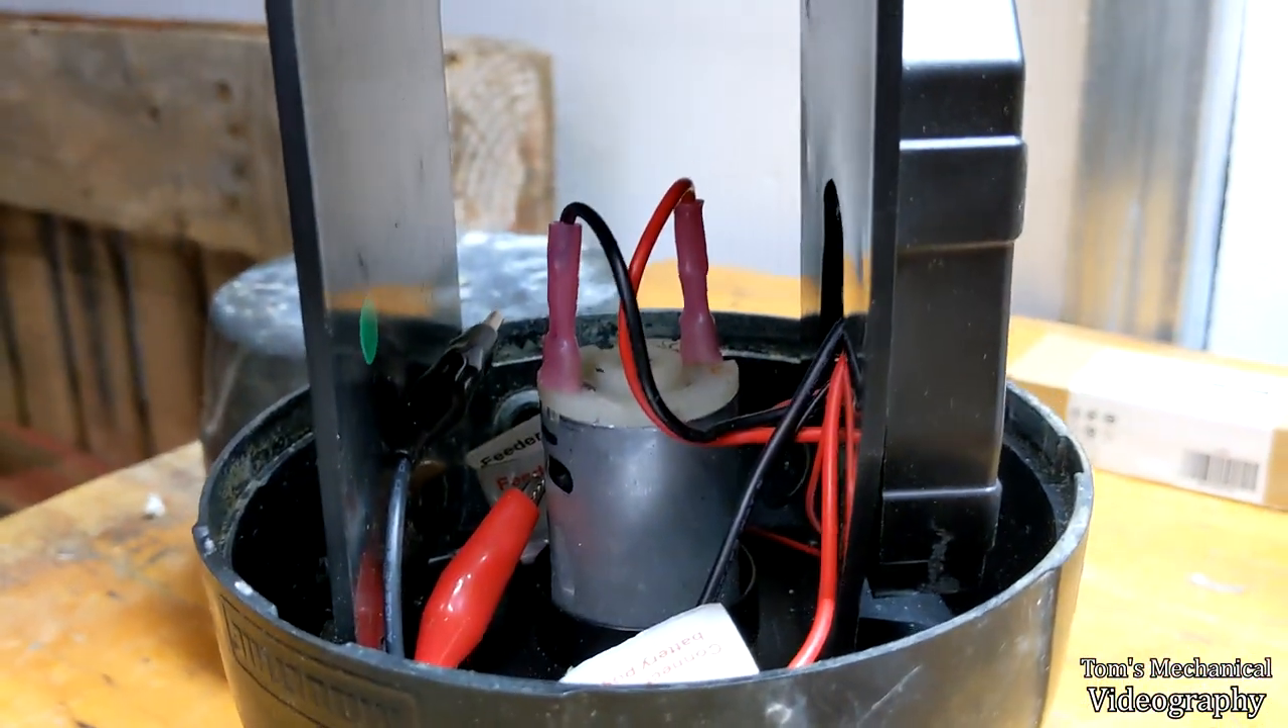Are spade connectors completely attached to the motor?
Yes.